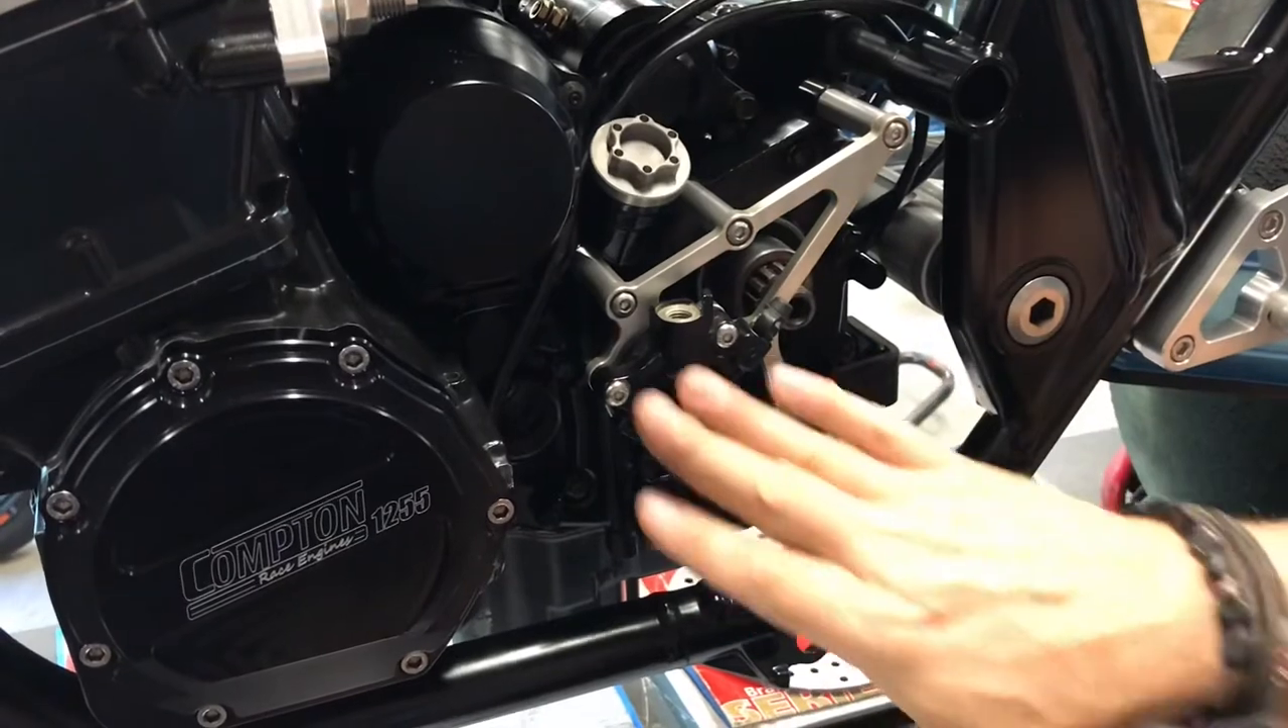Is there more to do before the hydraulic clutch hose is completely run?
Yes.